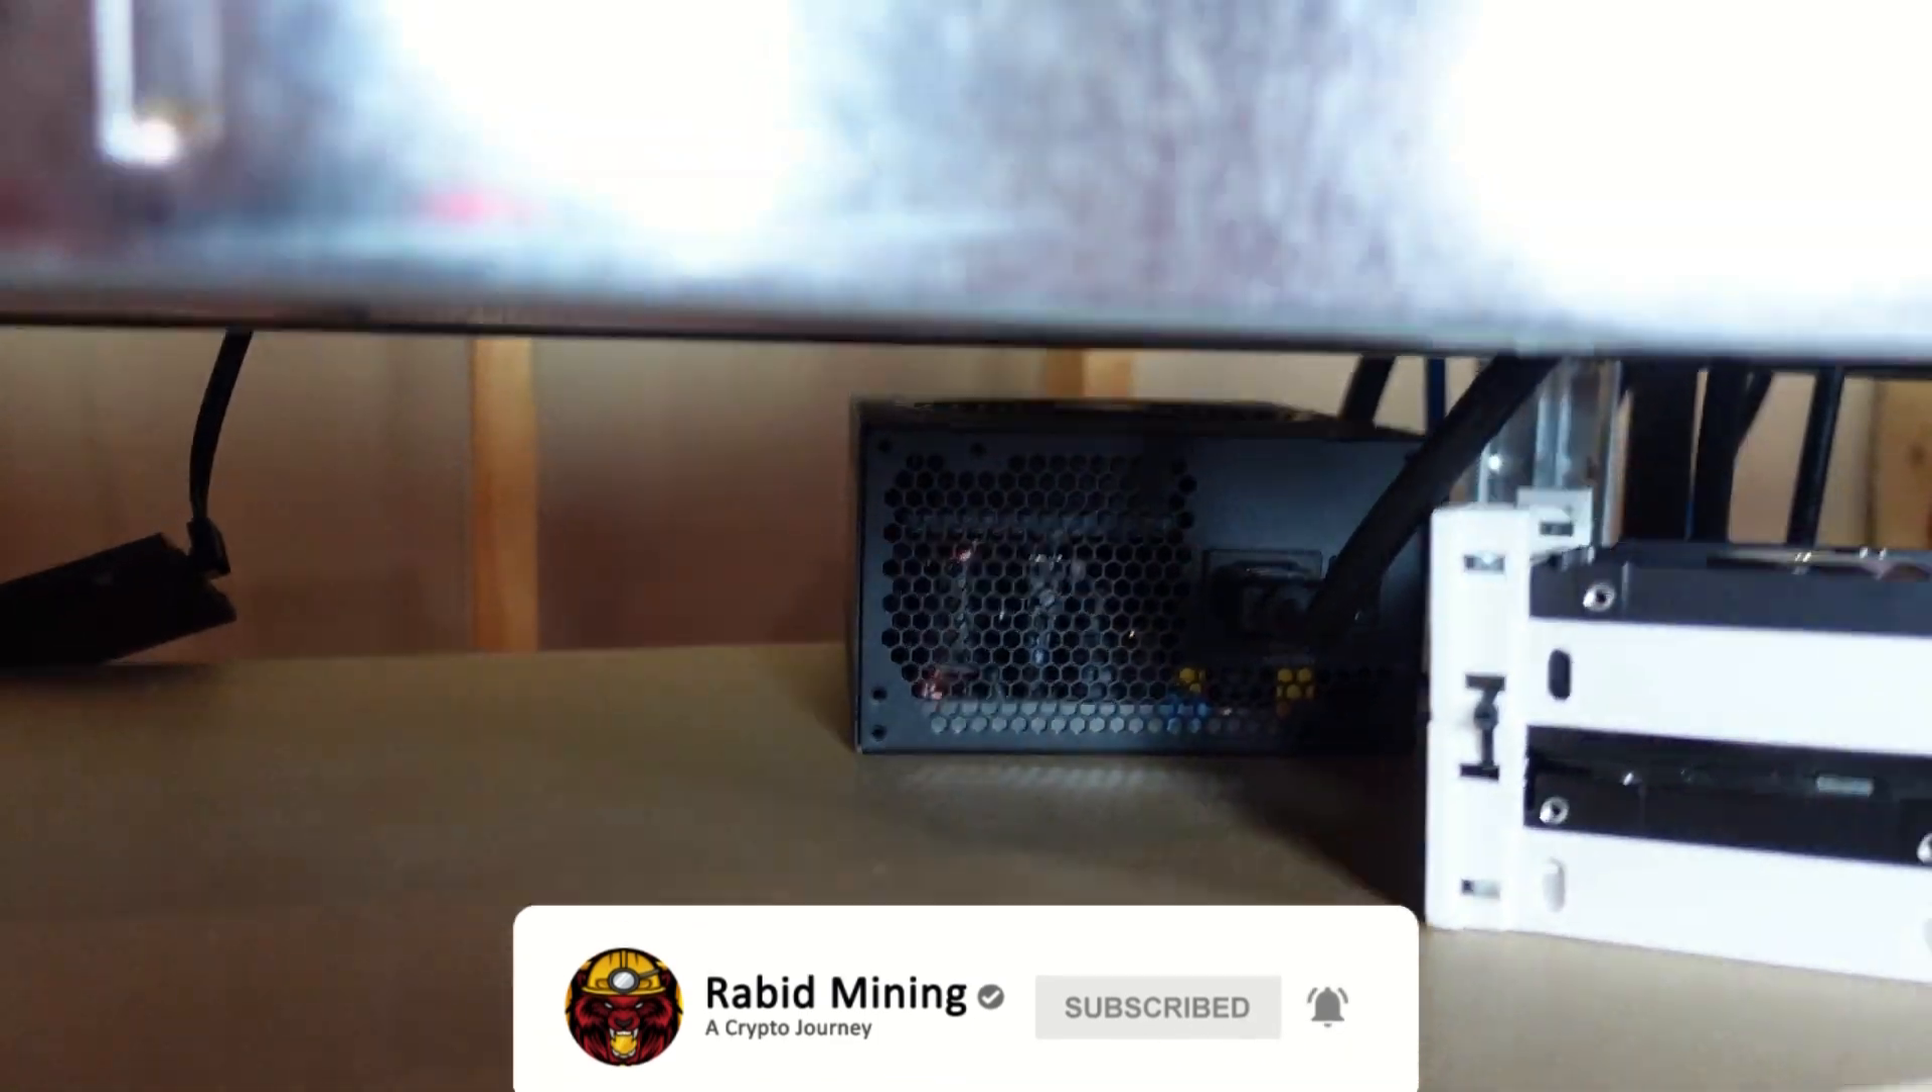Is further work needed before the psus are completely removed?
Yes.